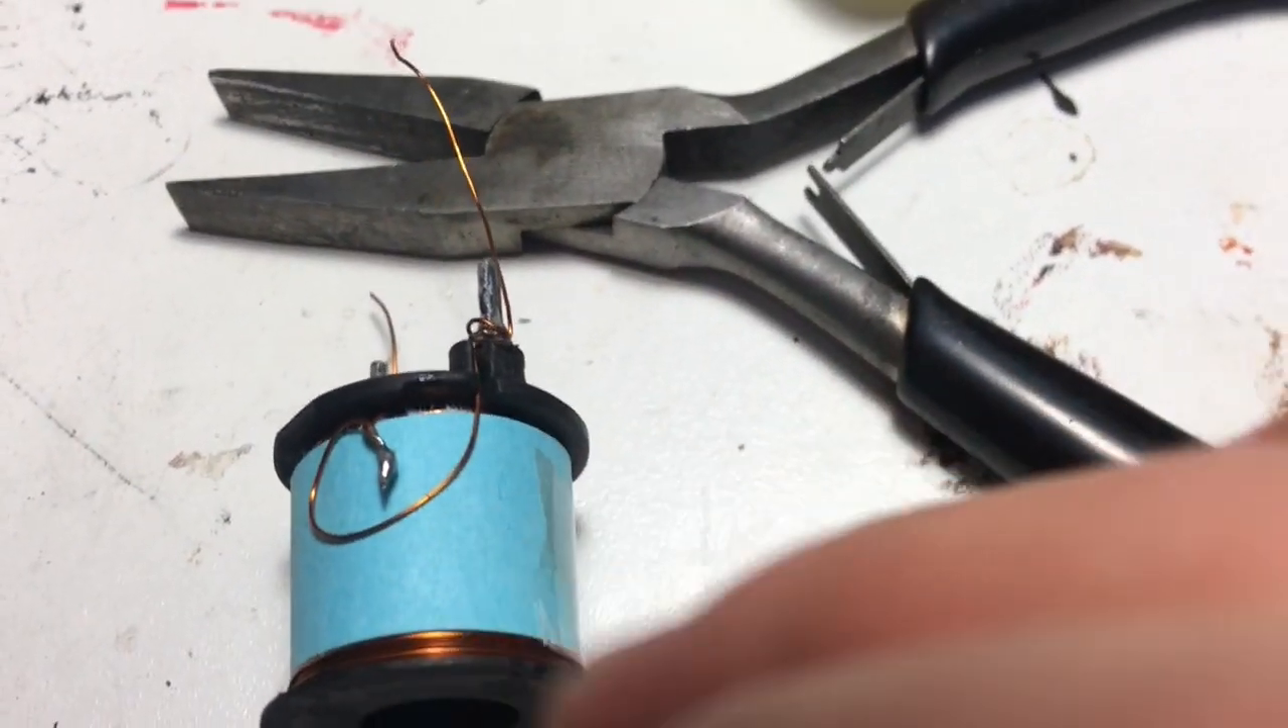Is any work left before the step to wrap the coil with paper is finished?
No.